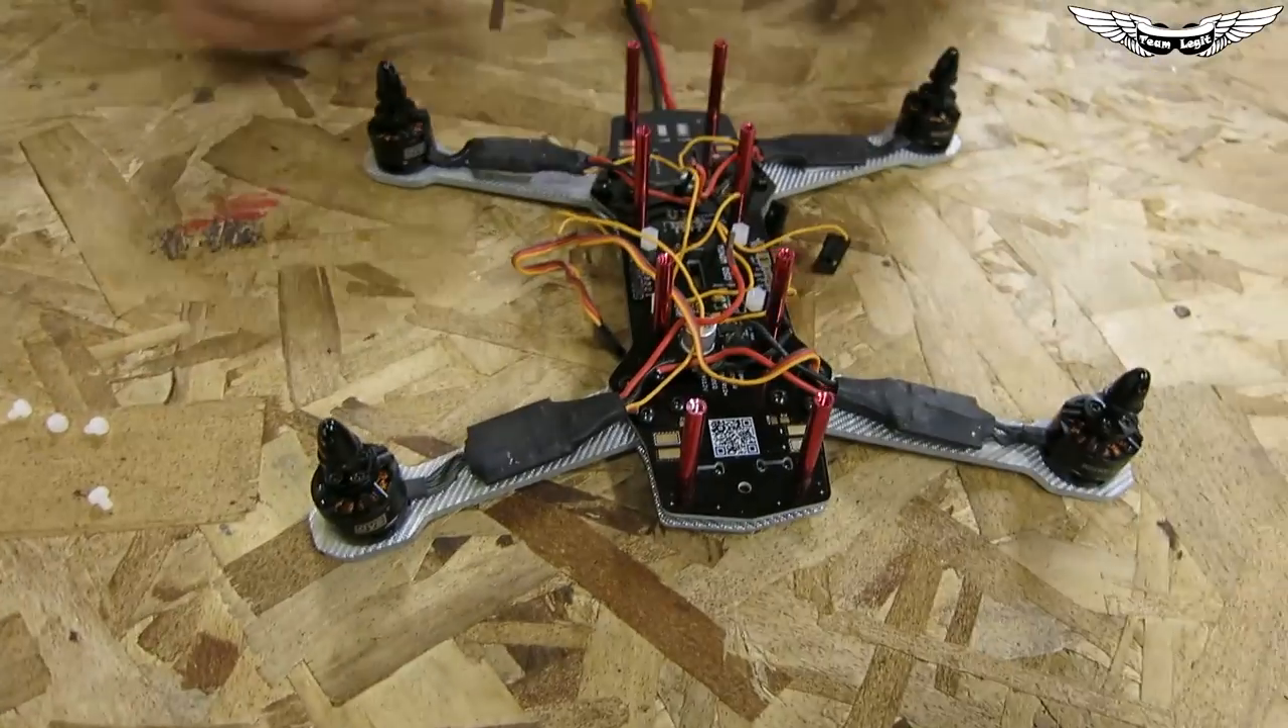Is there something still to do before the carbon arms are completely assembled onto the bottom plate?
No.